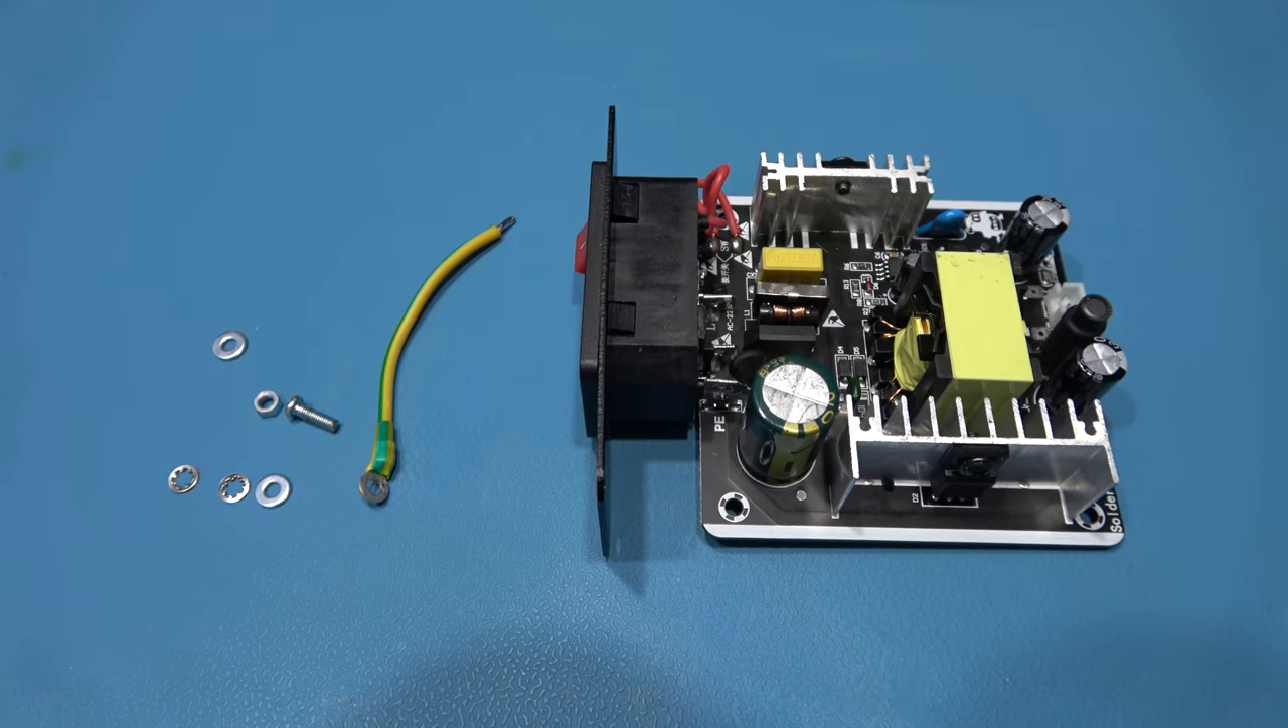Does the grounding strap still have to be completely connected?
Yes.